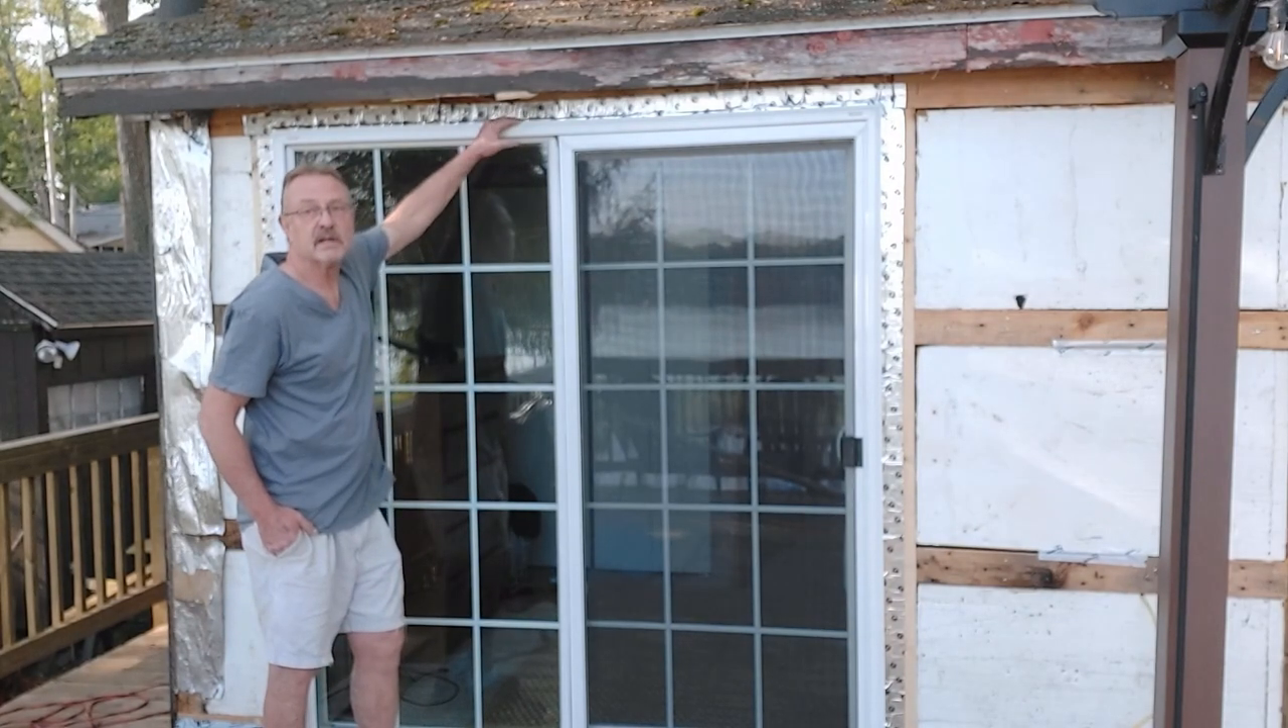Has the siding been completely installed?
No.